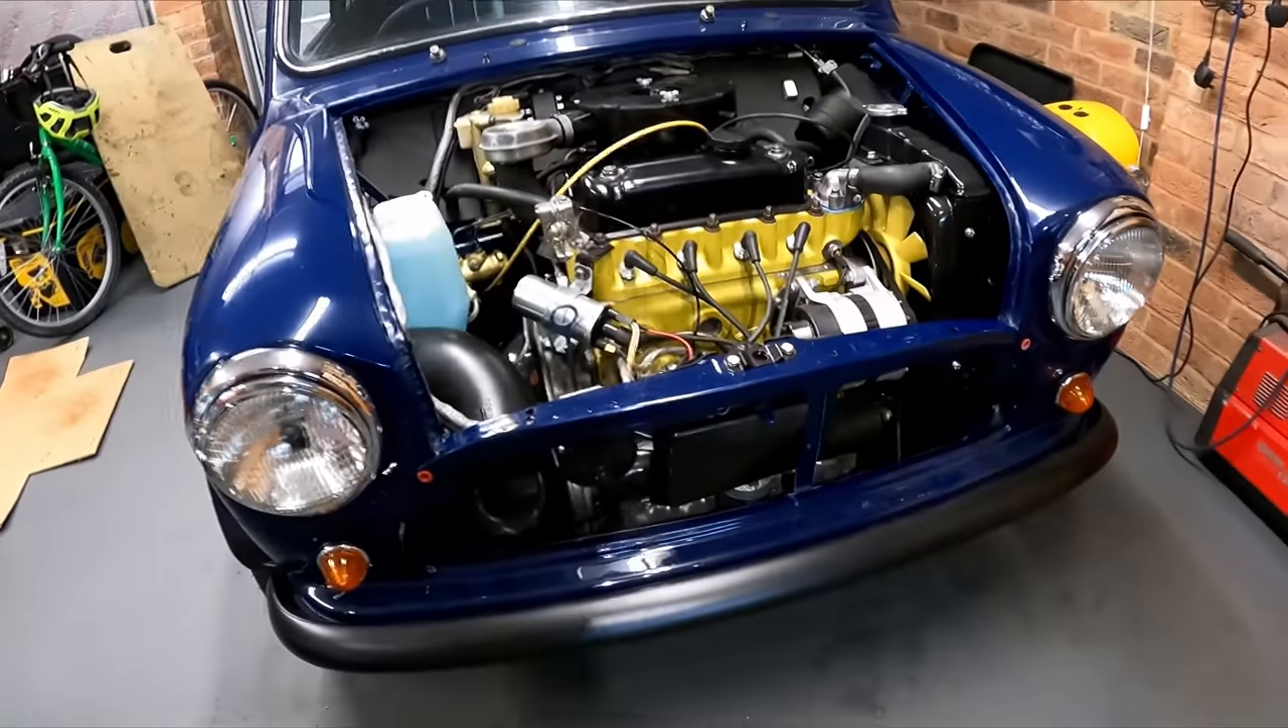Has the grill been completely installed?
No.